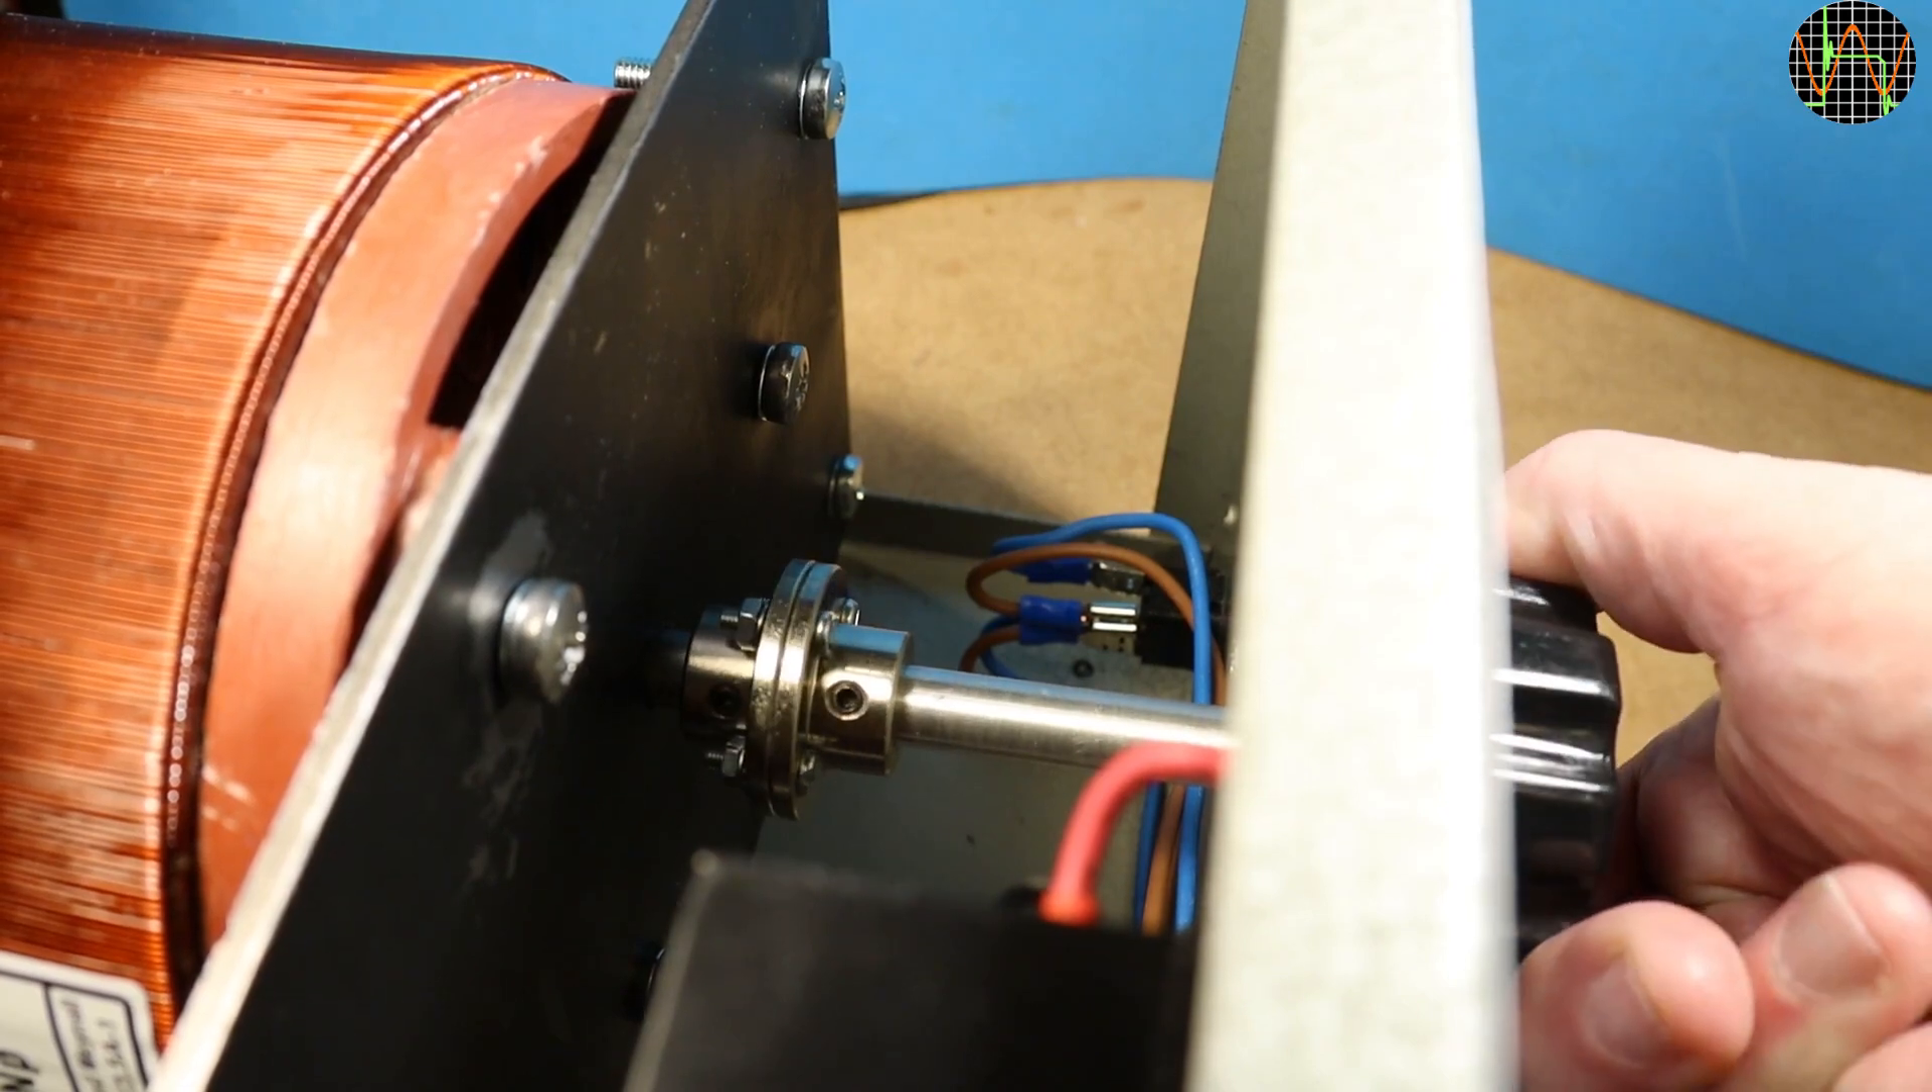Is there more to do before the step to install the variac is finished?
No.